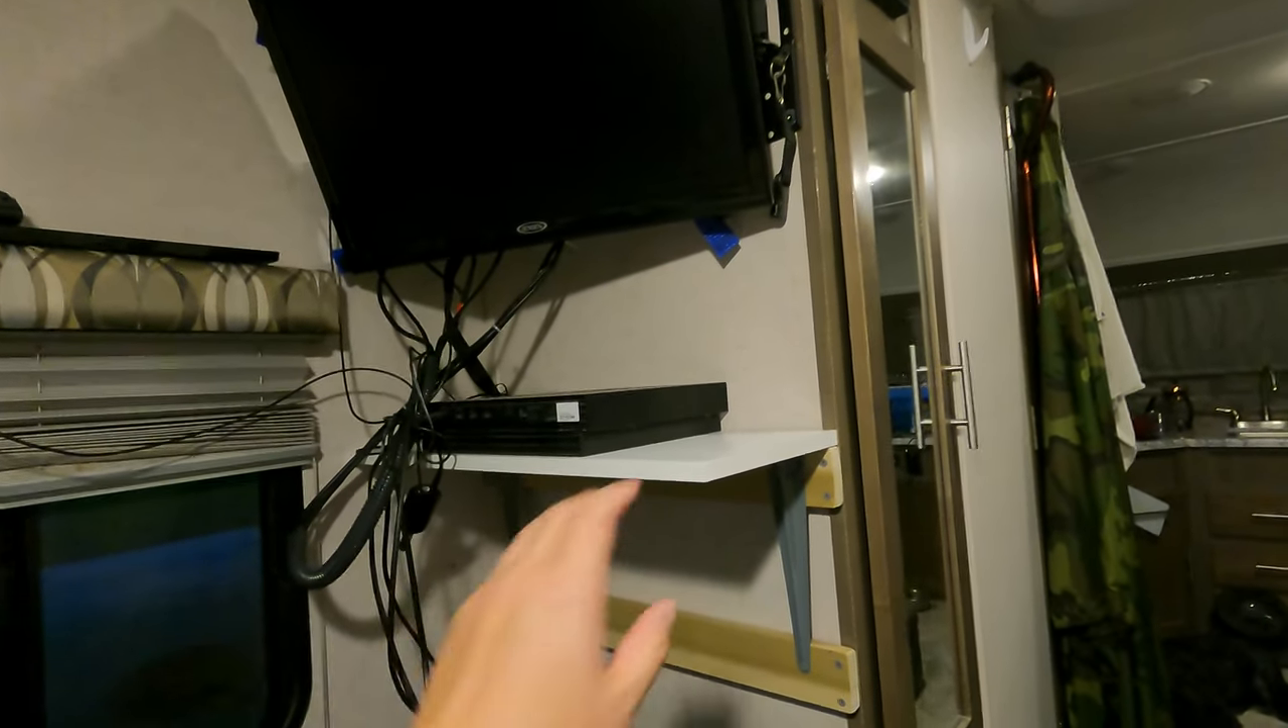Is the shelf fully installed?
Yes.